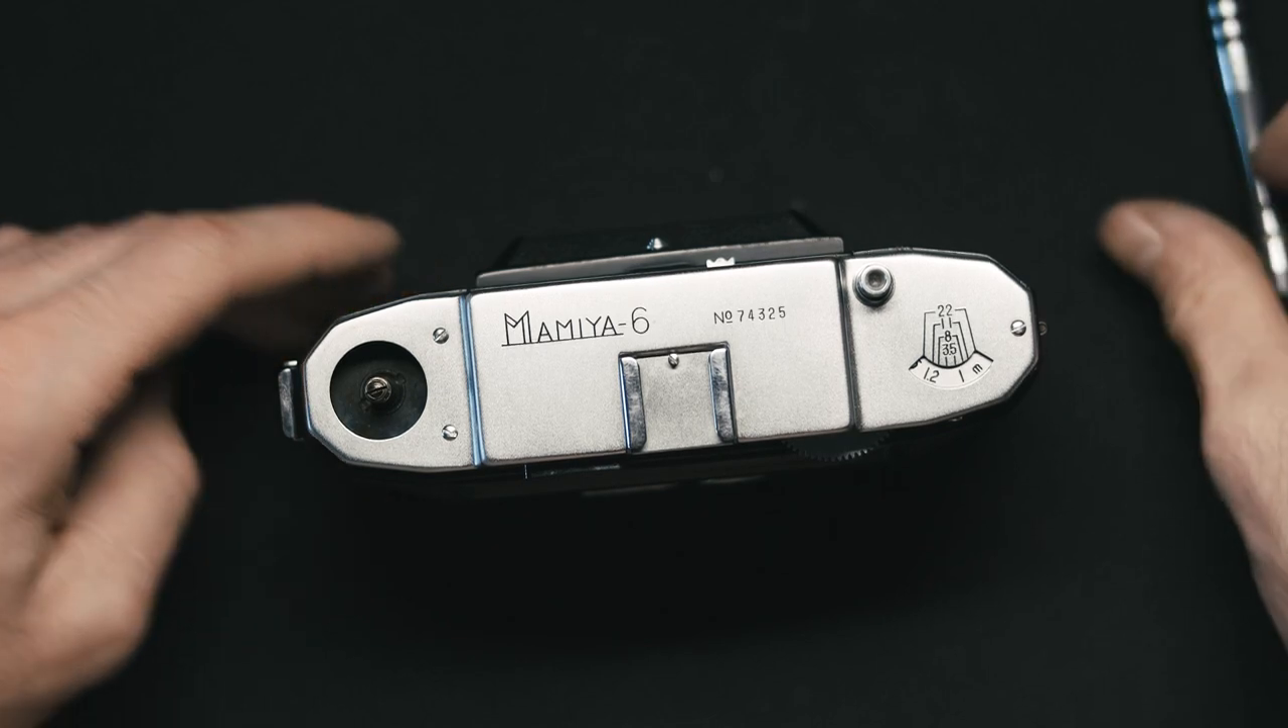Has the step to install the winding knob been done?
No.